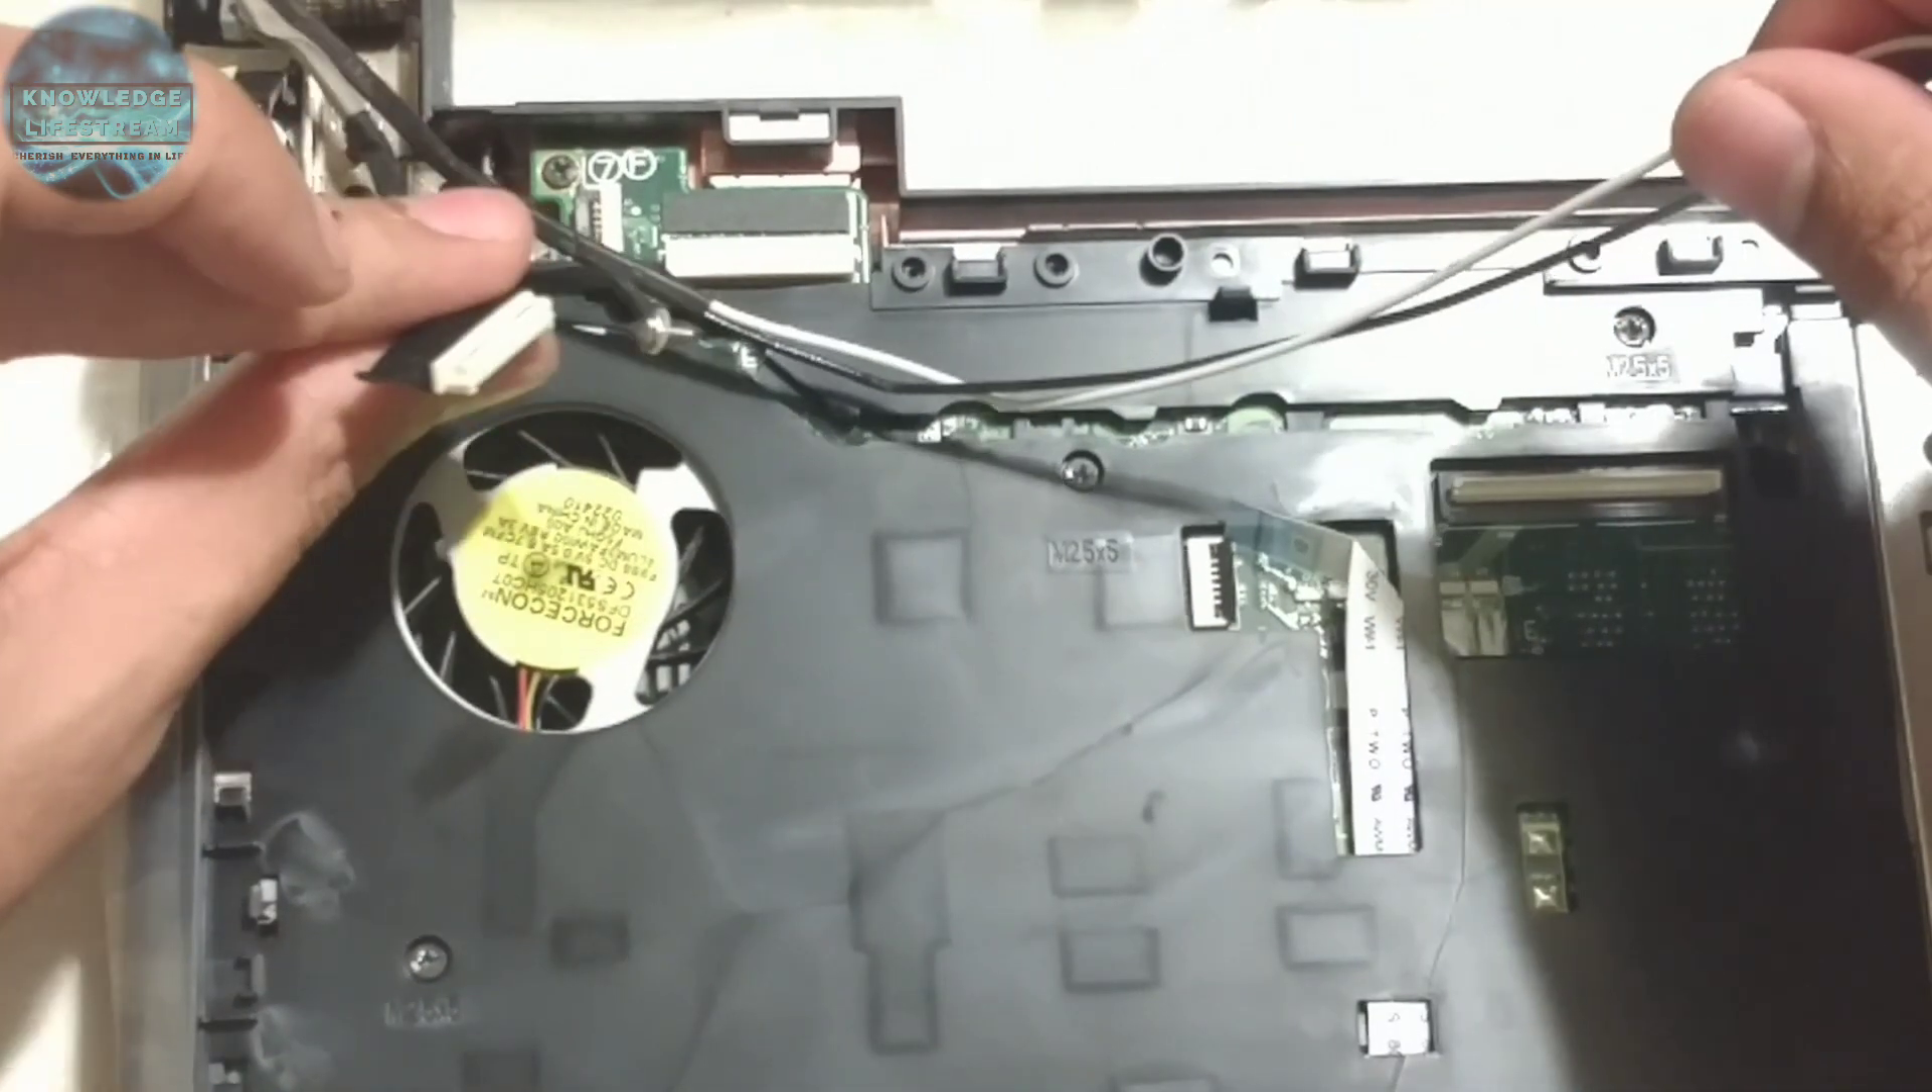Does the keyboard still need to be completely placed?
Yes.